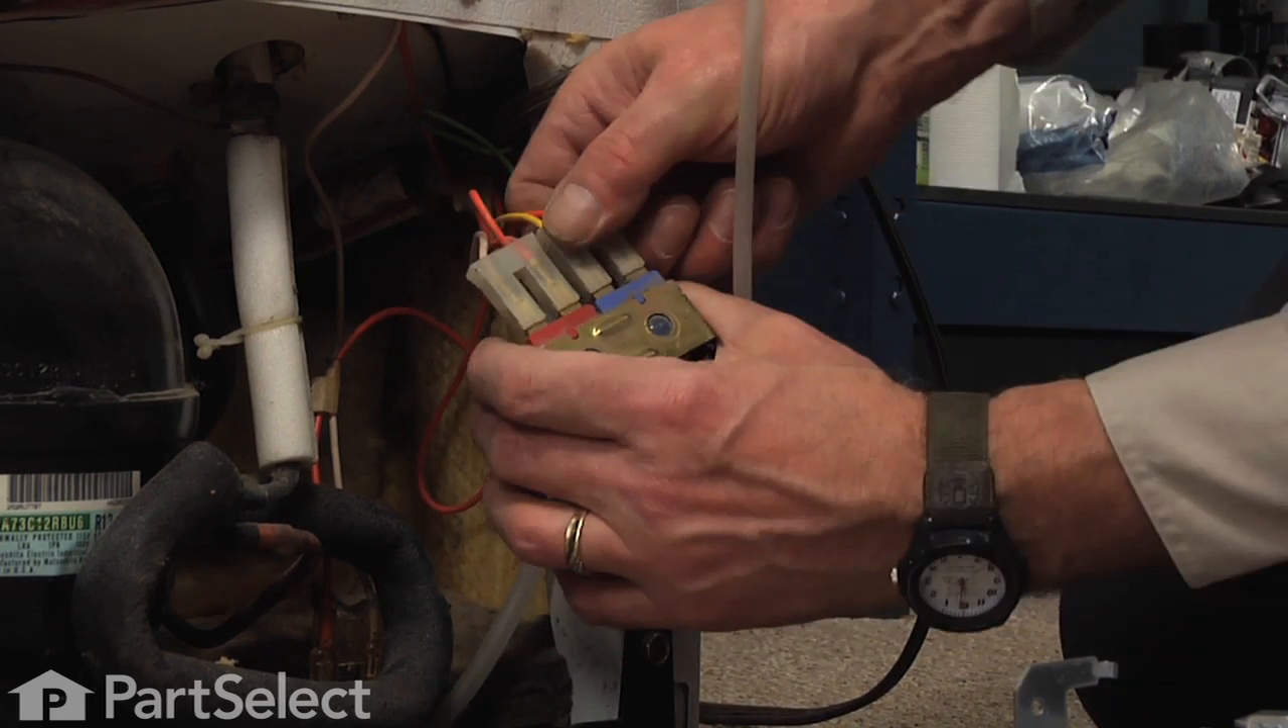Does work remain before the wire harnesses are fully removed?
Yes.